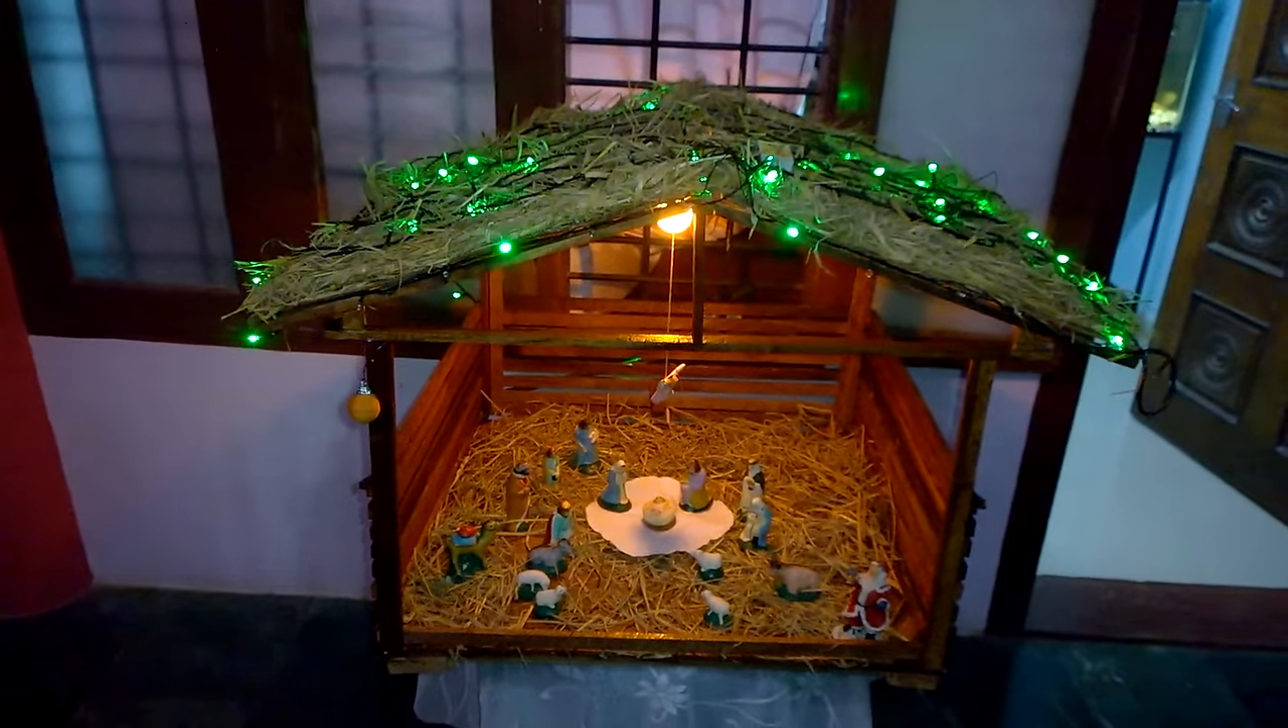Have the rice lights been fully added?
Yes.